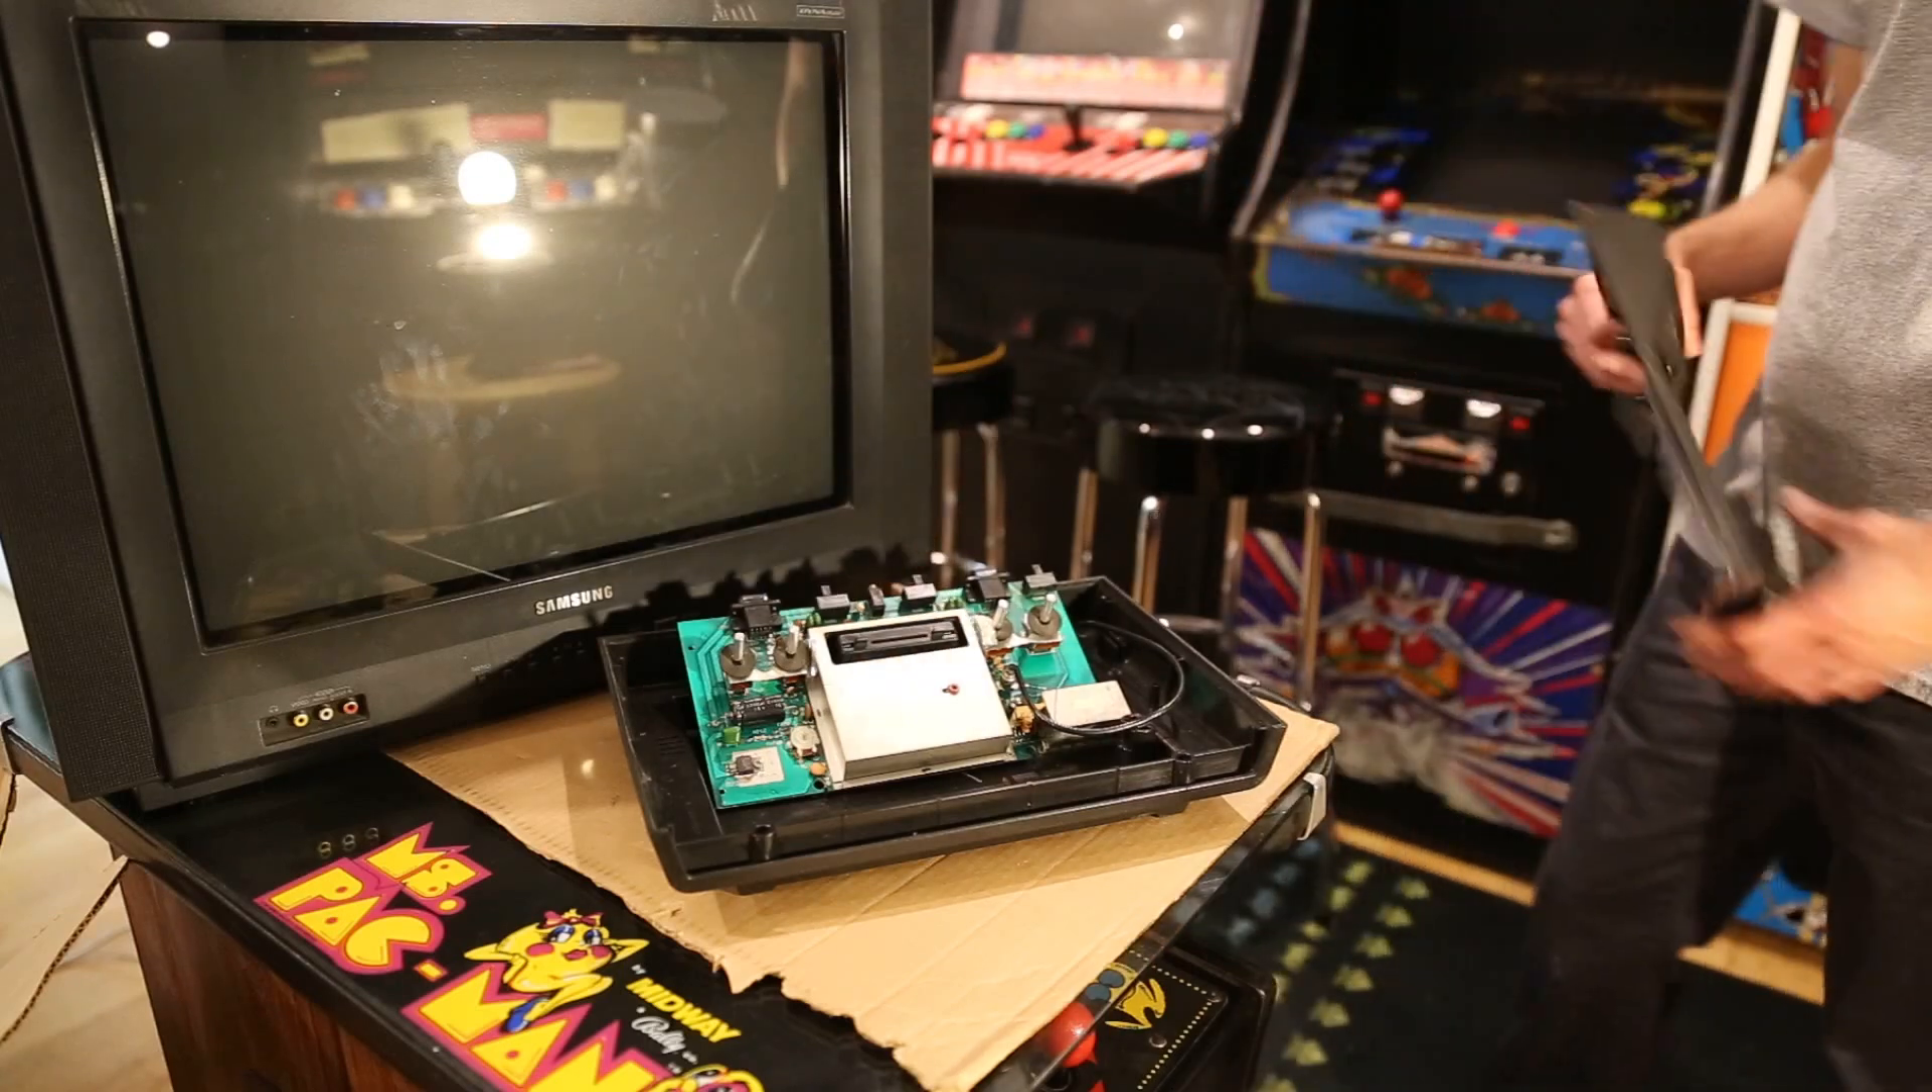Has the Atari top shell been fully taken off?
Yes.